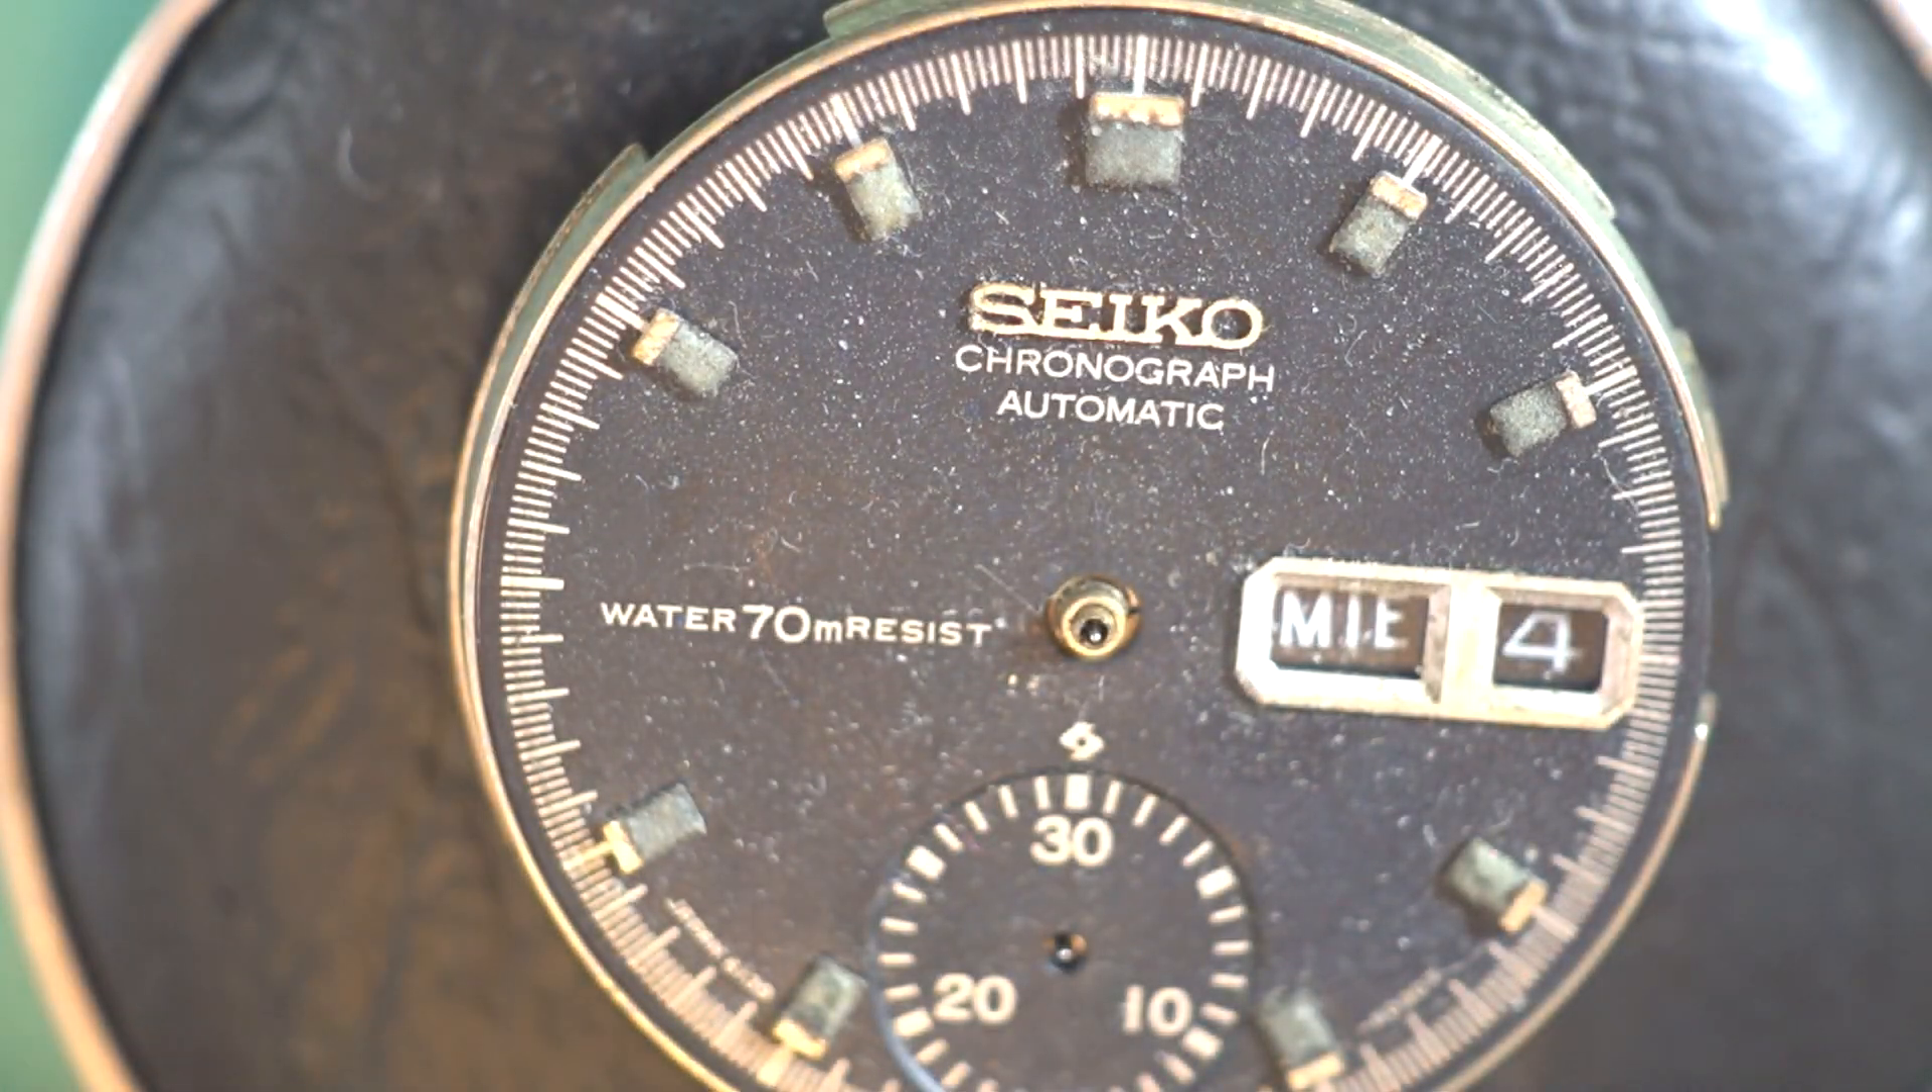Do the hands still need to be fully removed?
No.